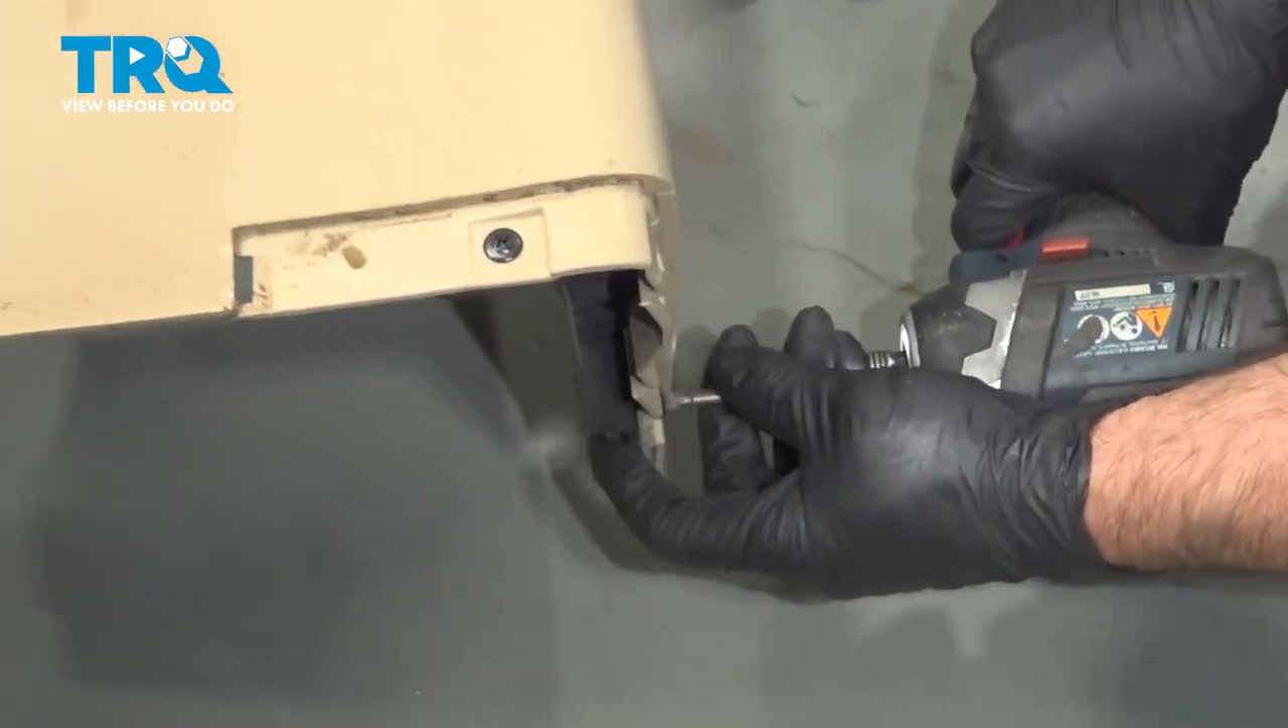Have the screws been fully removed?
No.